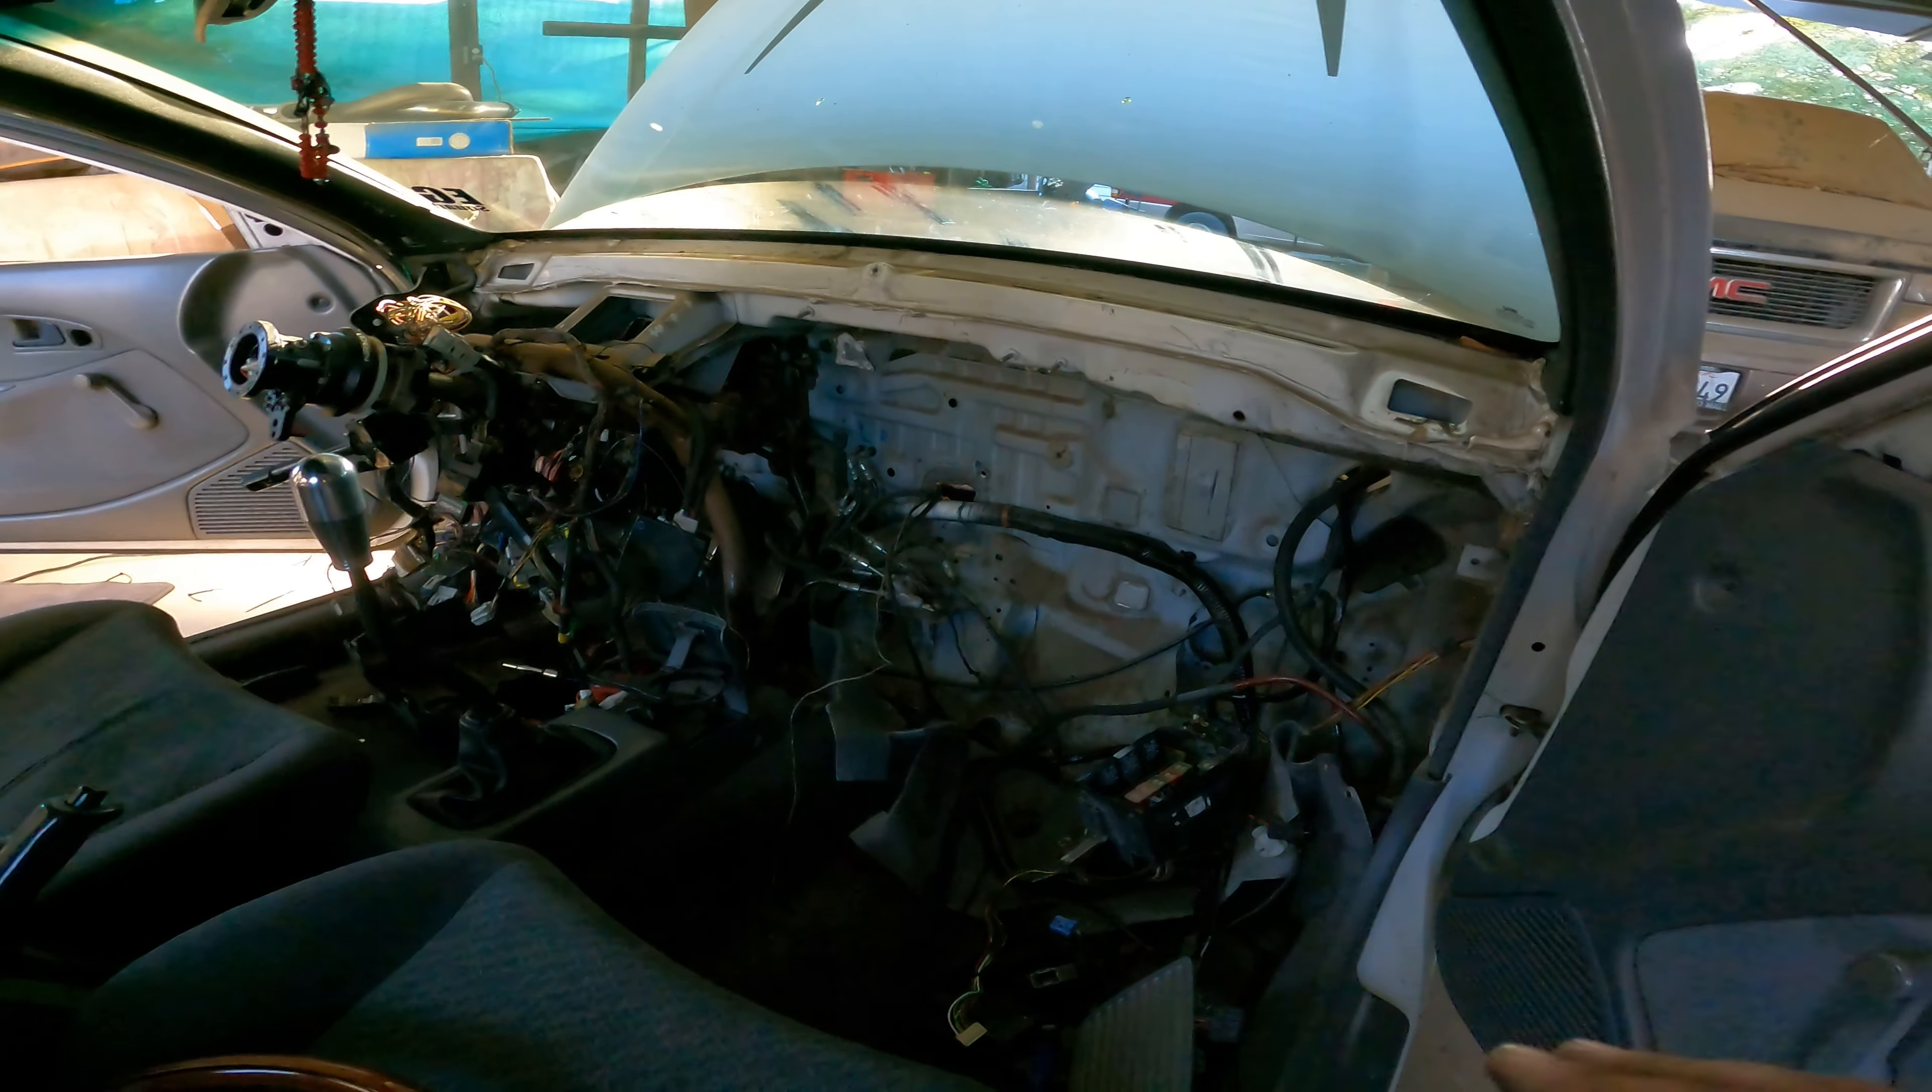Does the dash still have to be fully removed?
No.